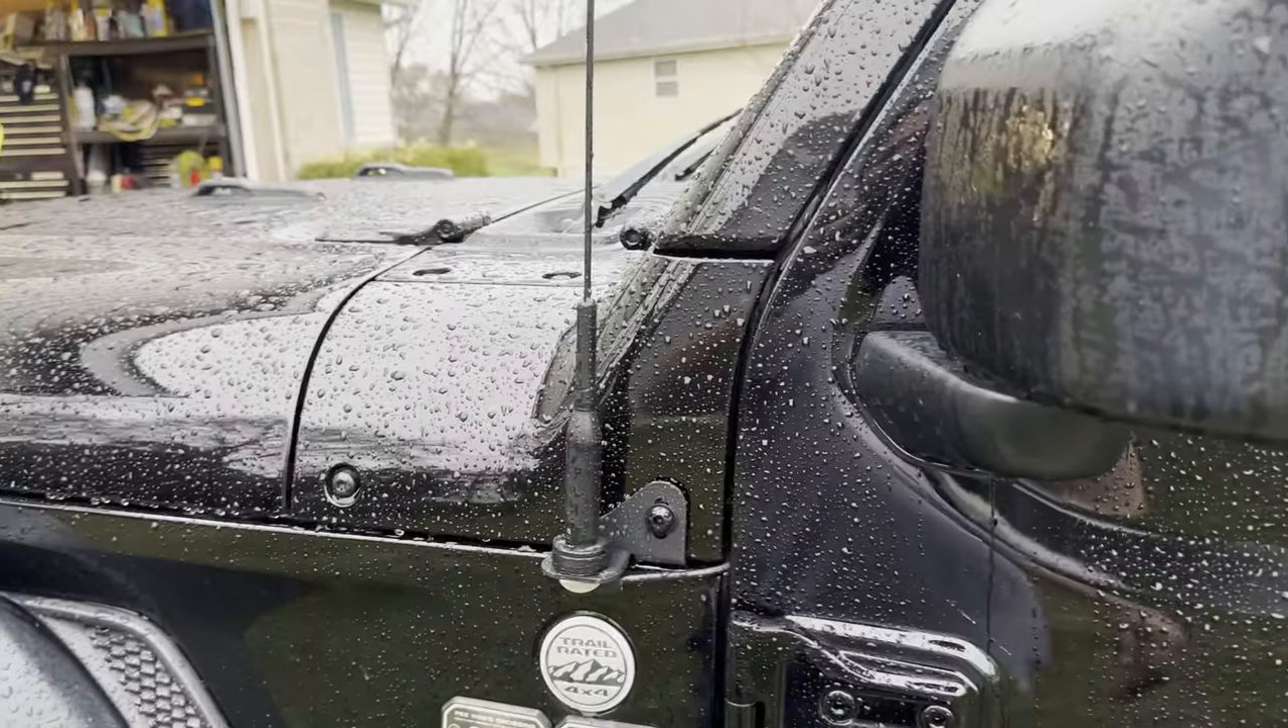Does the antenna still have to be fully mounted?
No.